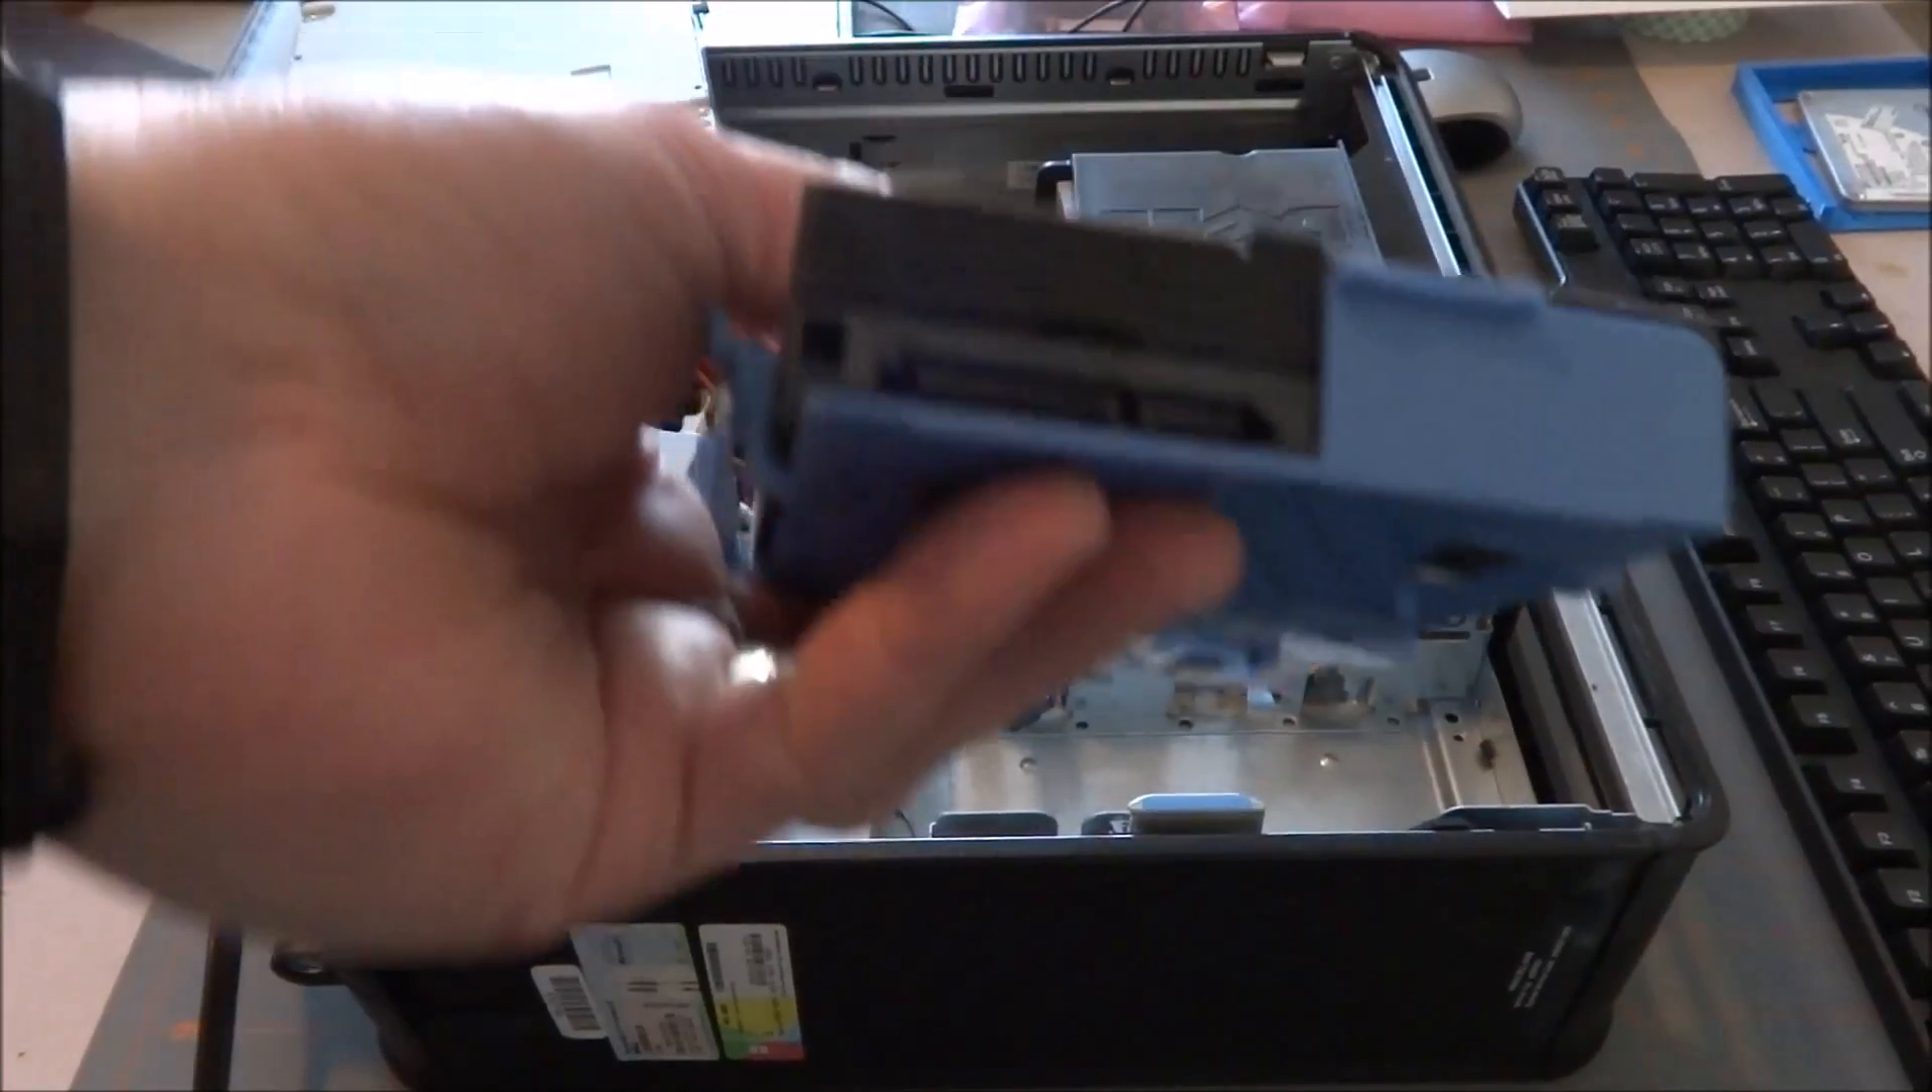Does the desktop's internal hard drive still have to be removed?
No.